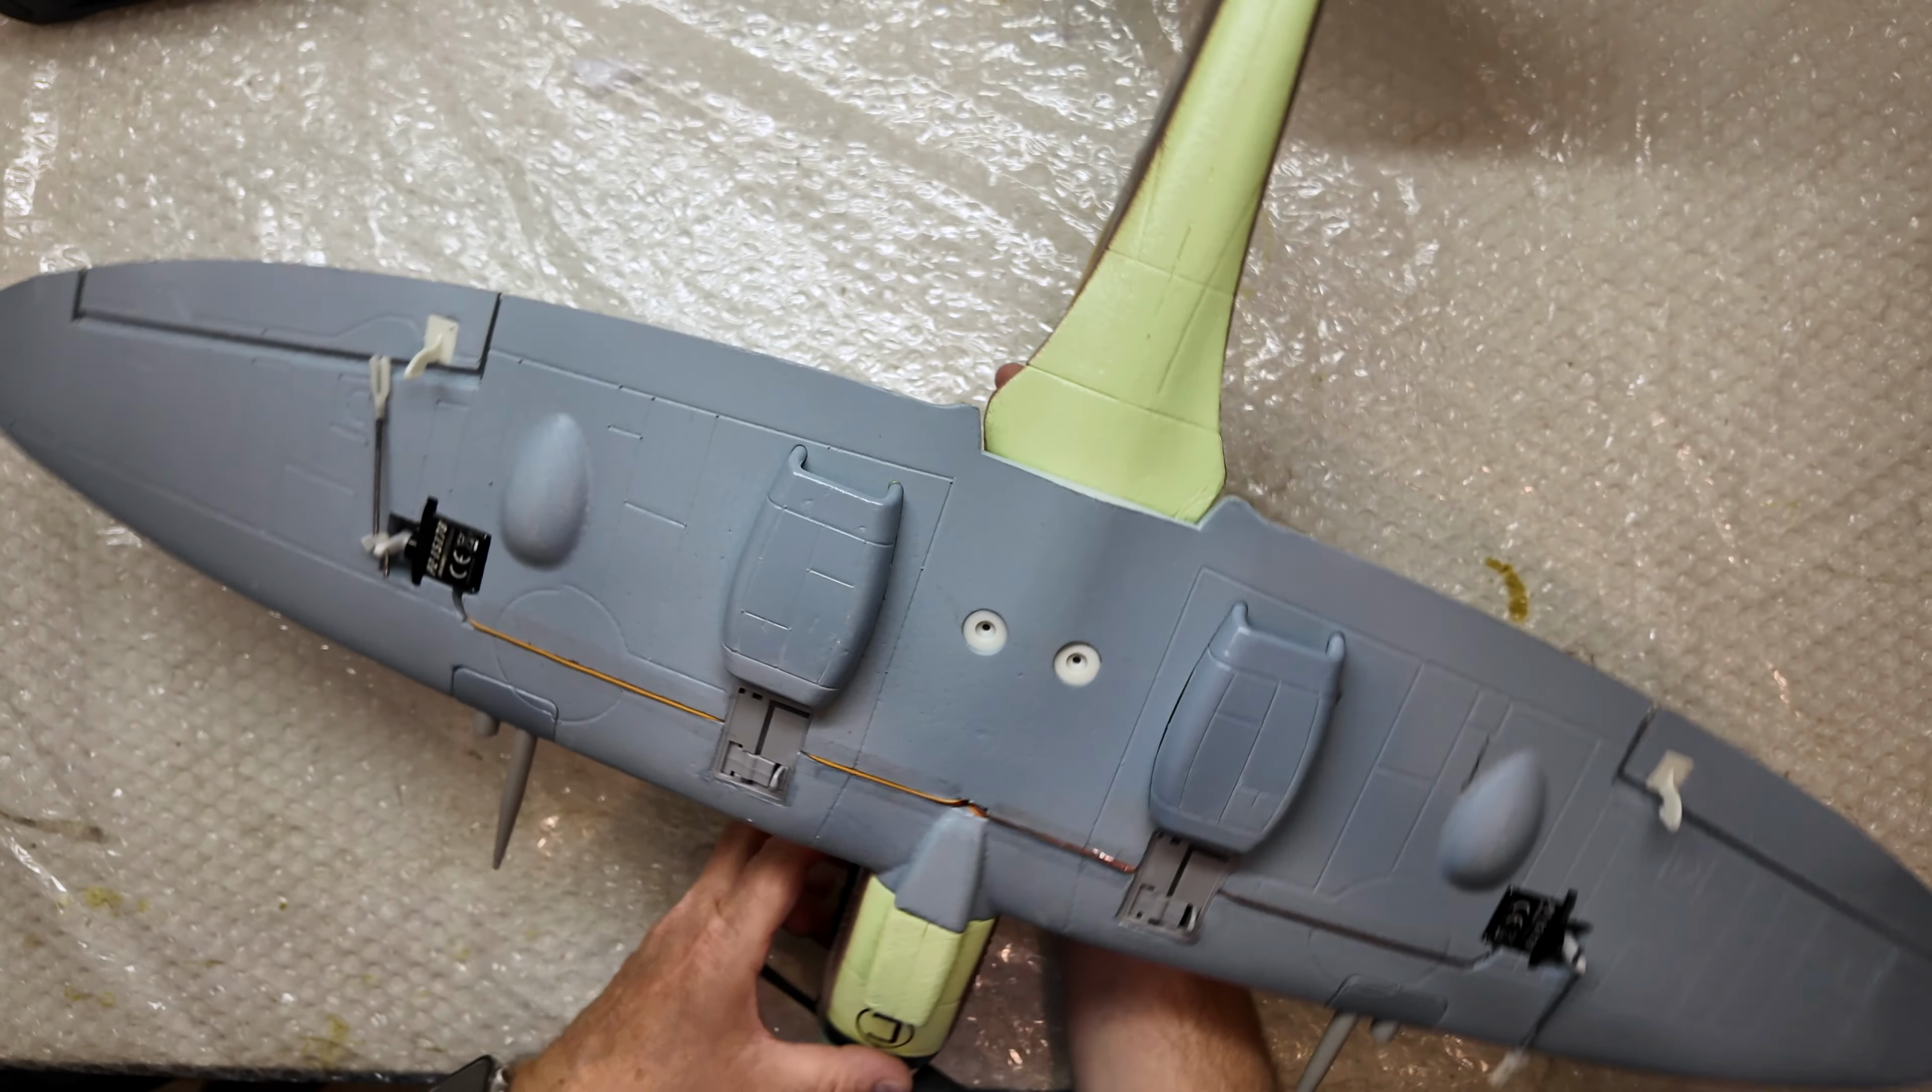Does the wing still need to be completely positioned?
No.